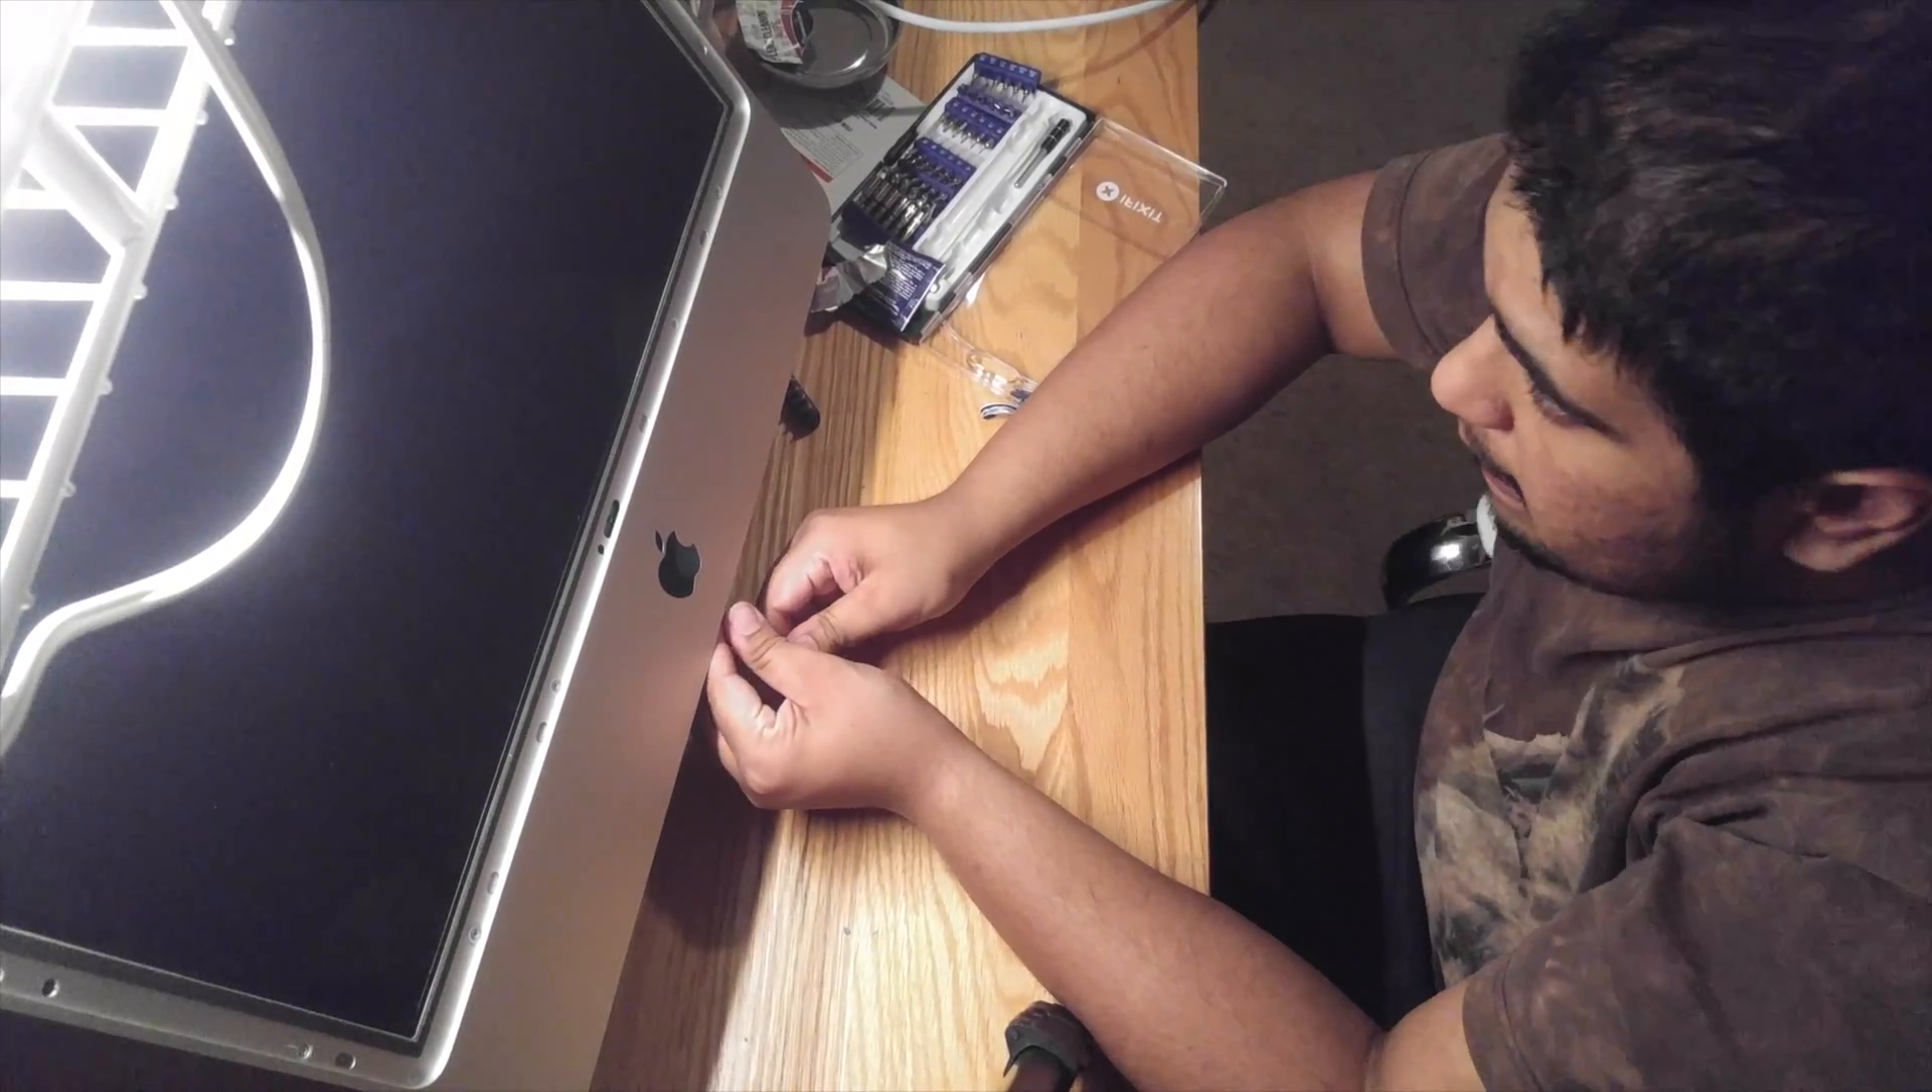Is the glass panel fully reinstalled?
No.